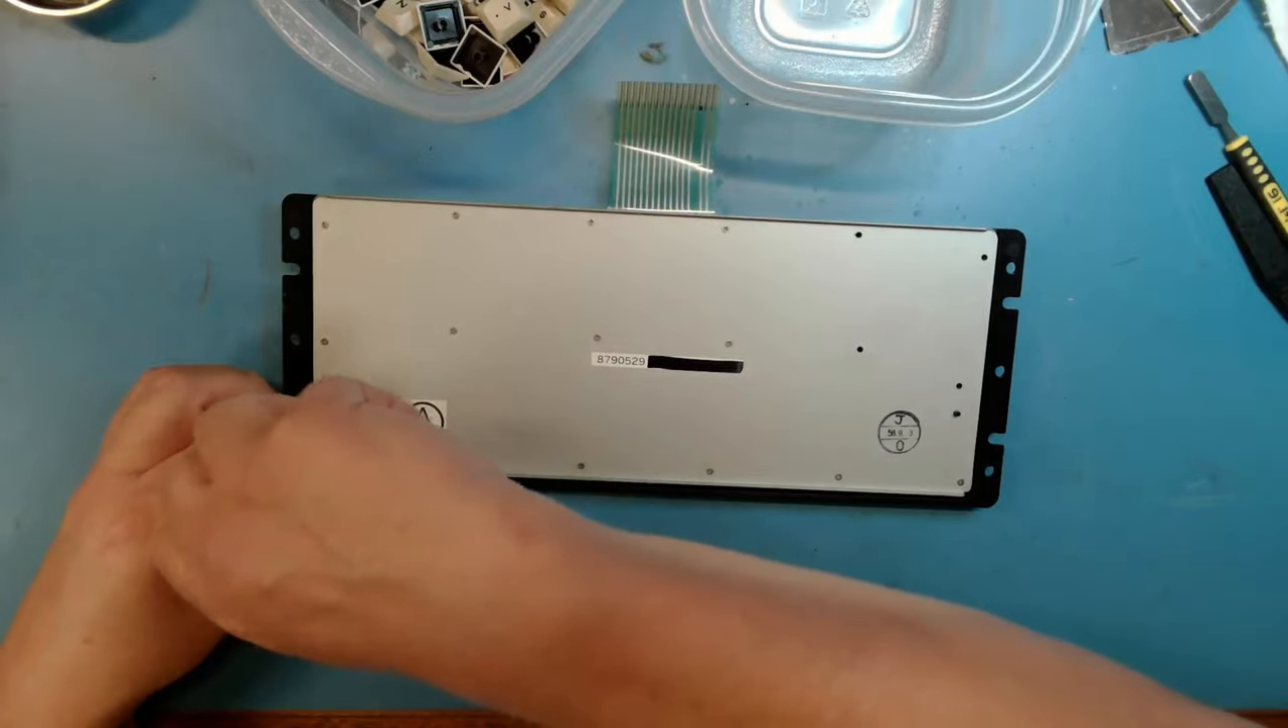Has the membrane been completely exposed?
No.